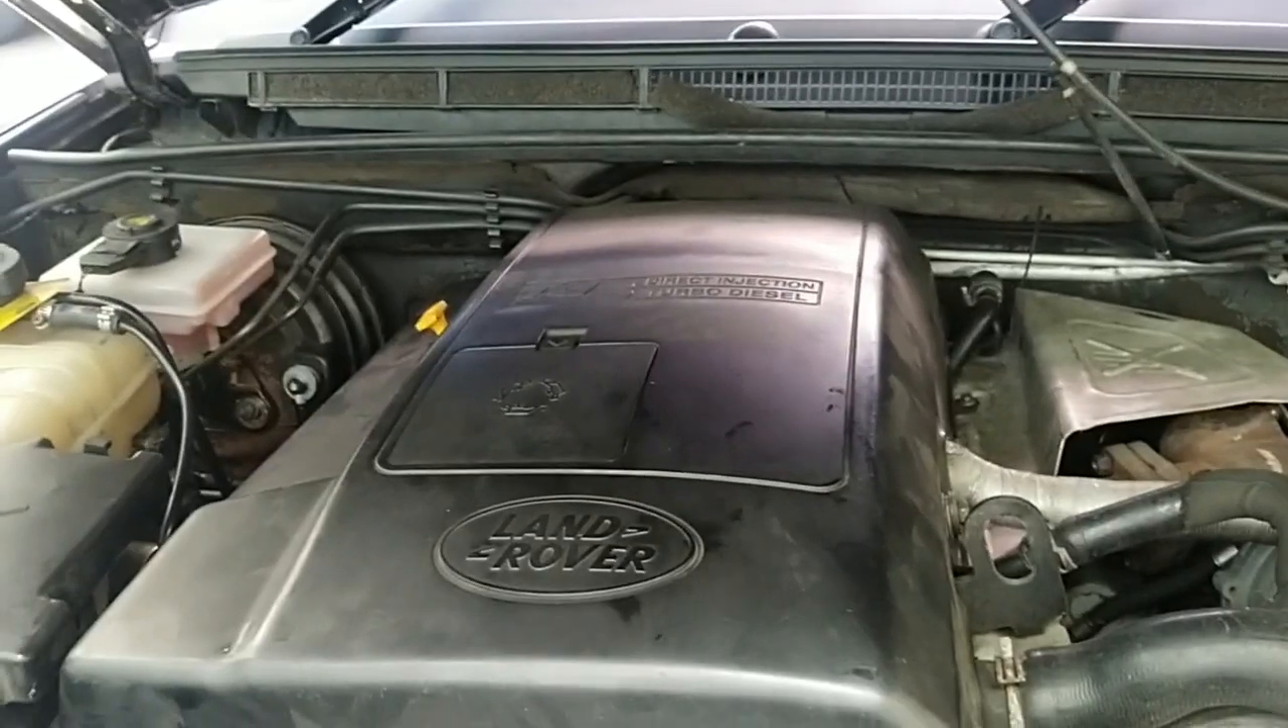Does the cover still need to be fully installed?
No.